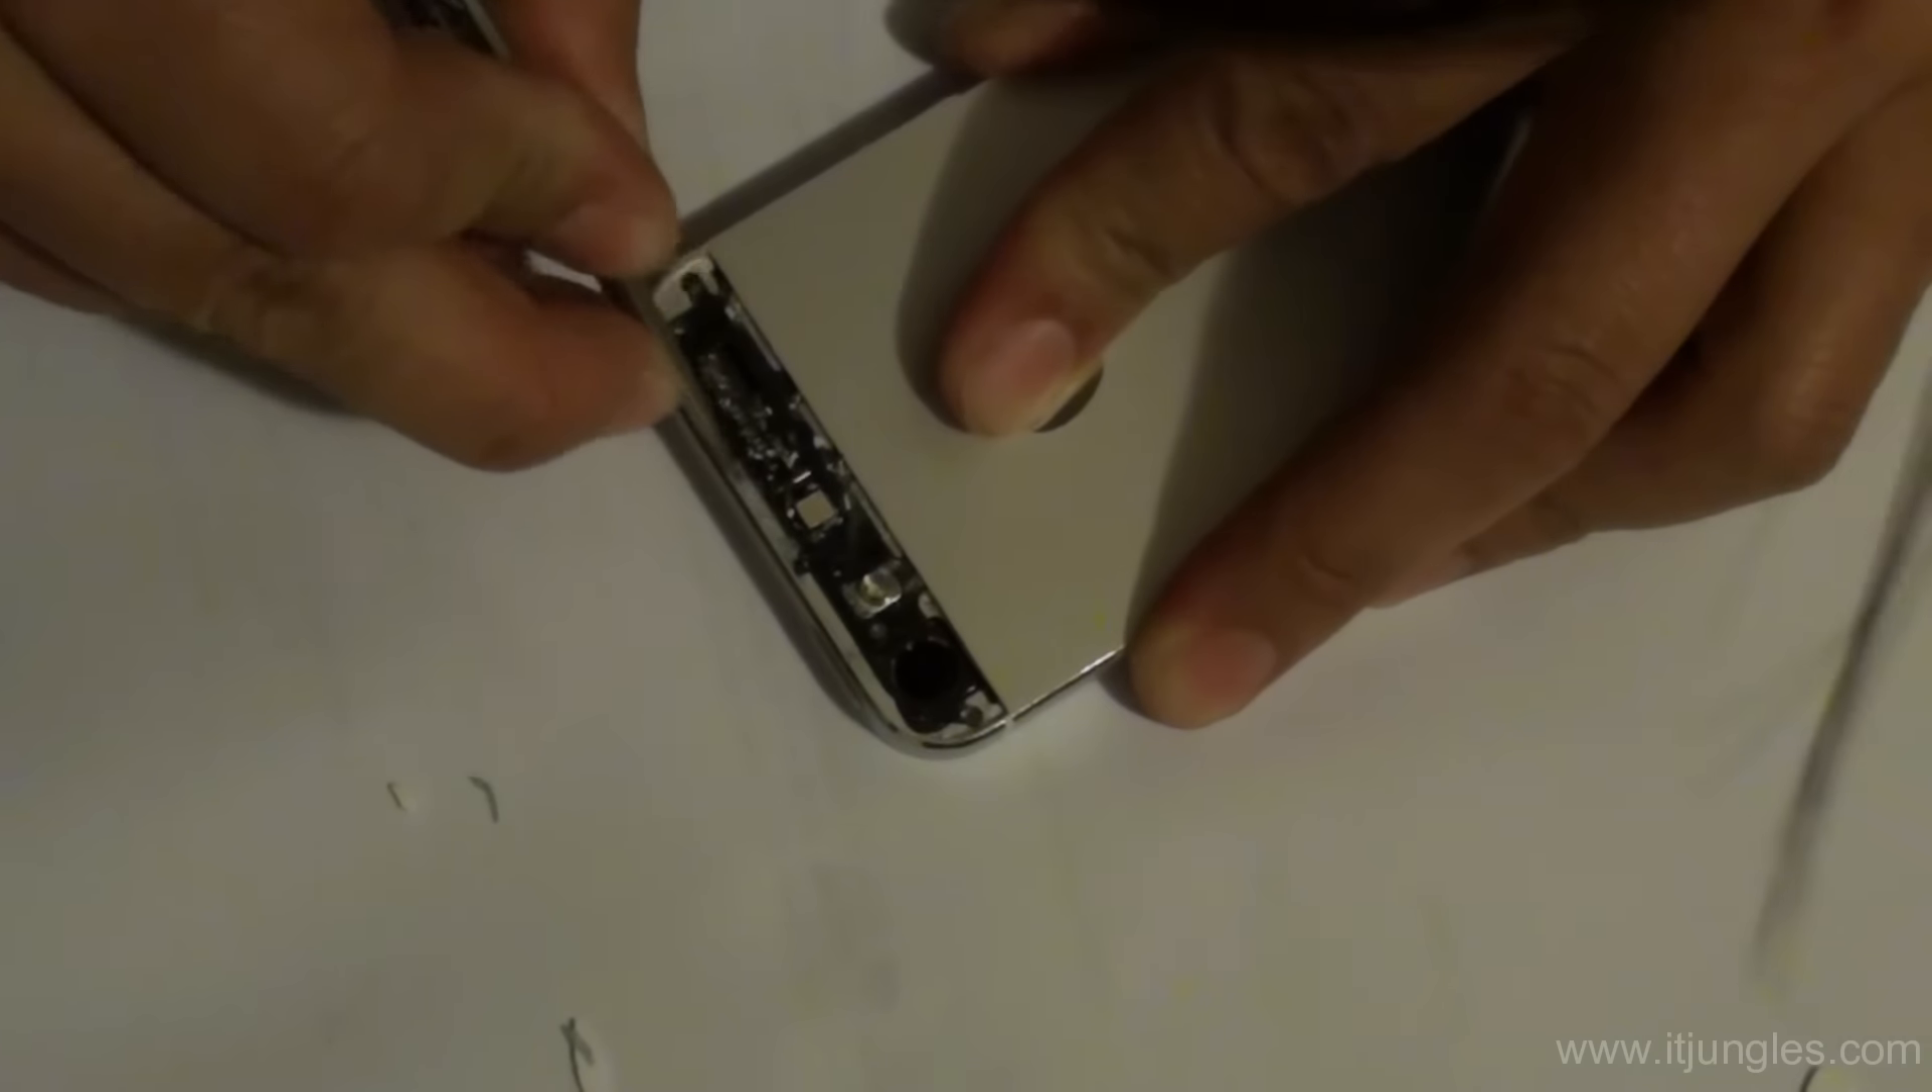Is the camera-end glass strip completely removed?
Yes.